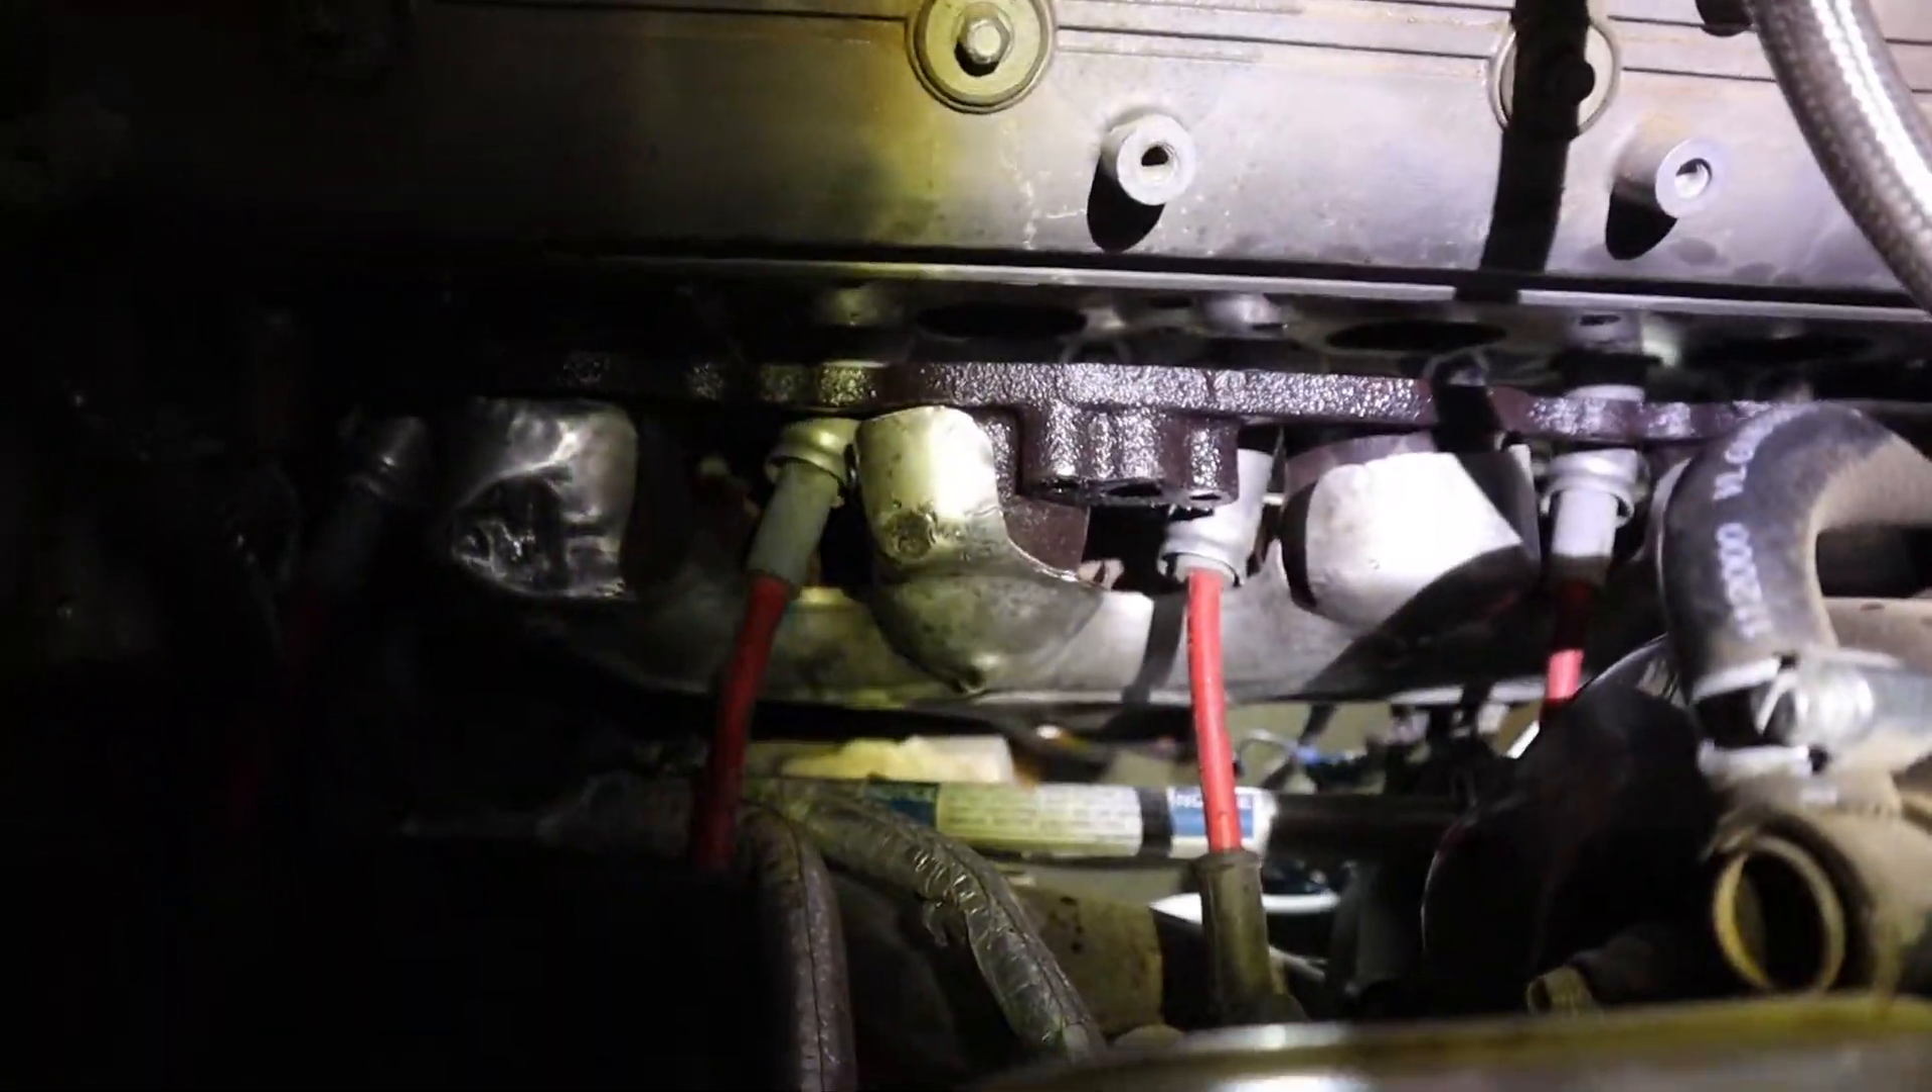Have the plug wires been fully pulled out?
No.